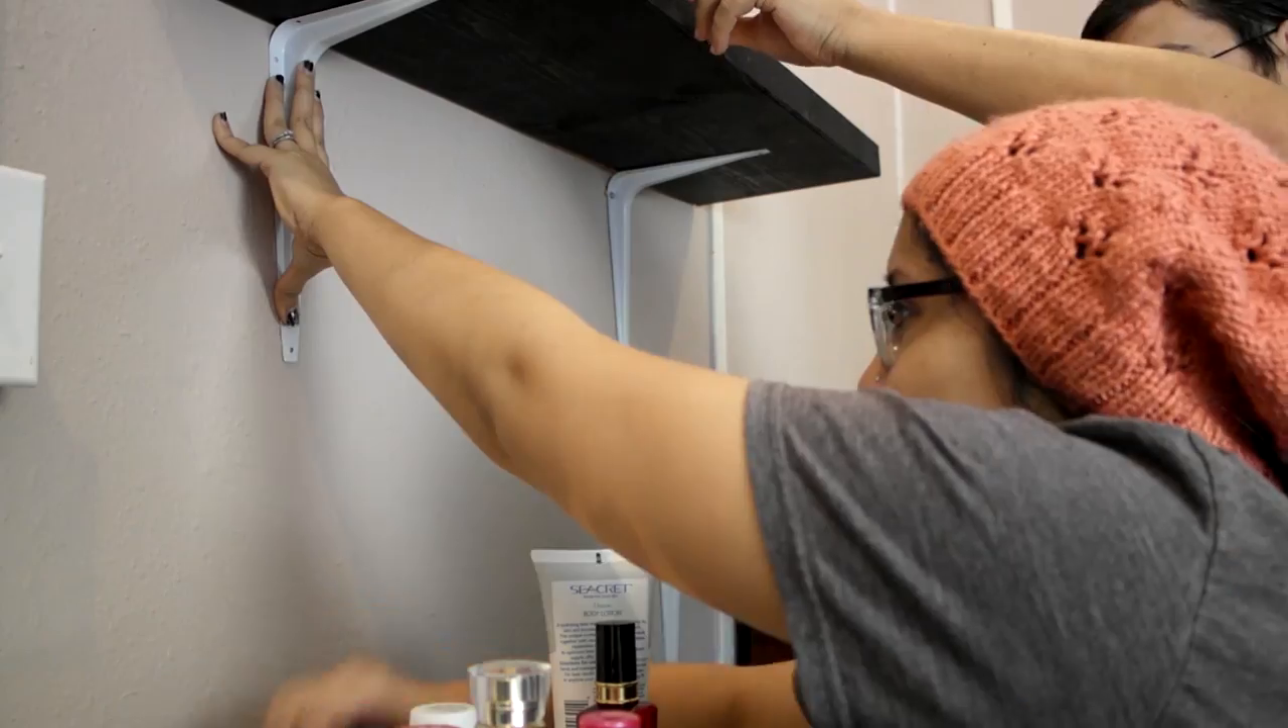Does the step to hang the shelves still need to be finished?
Yes.